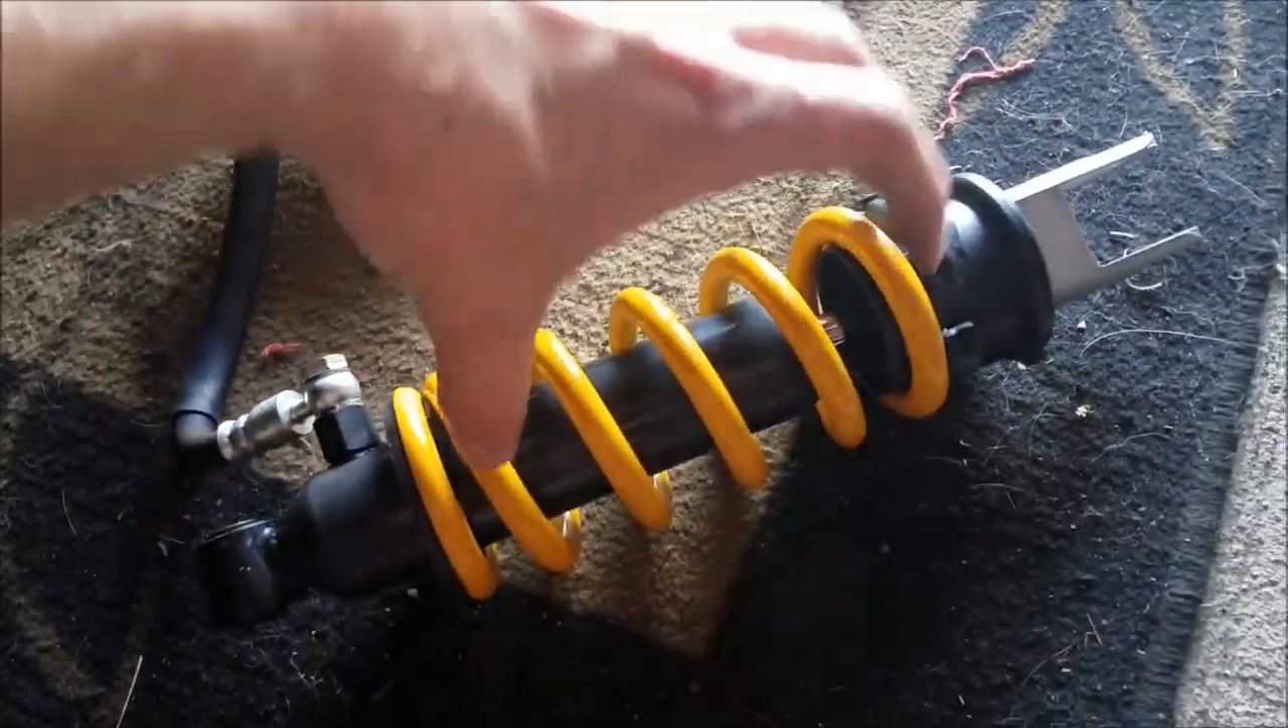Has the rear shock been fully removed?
Yes.